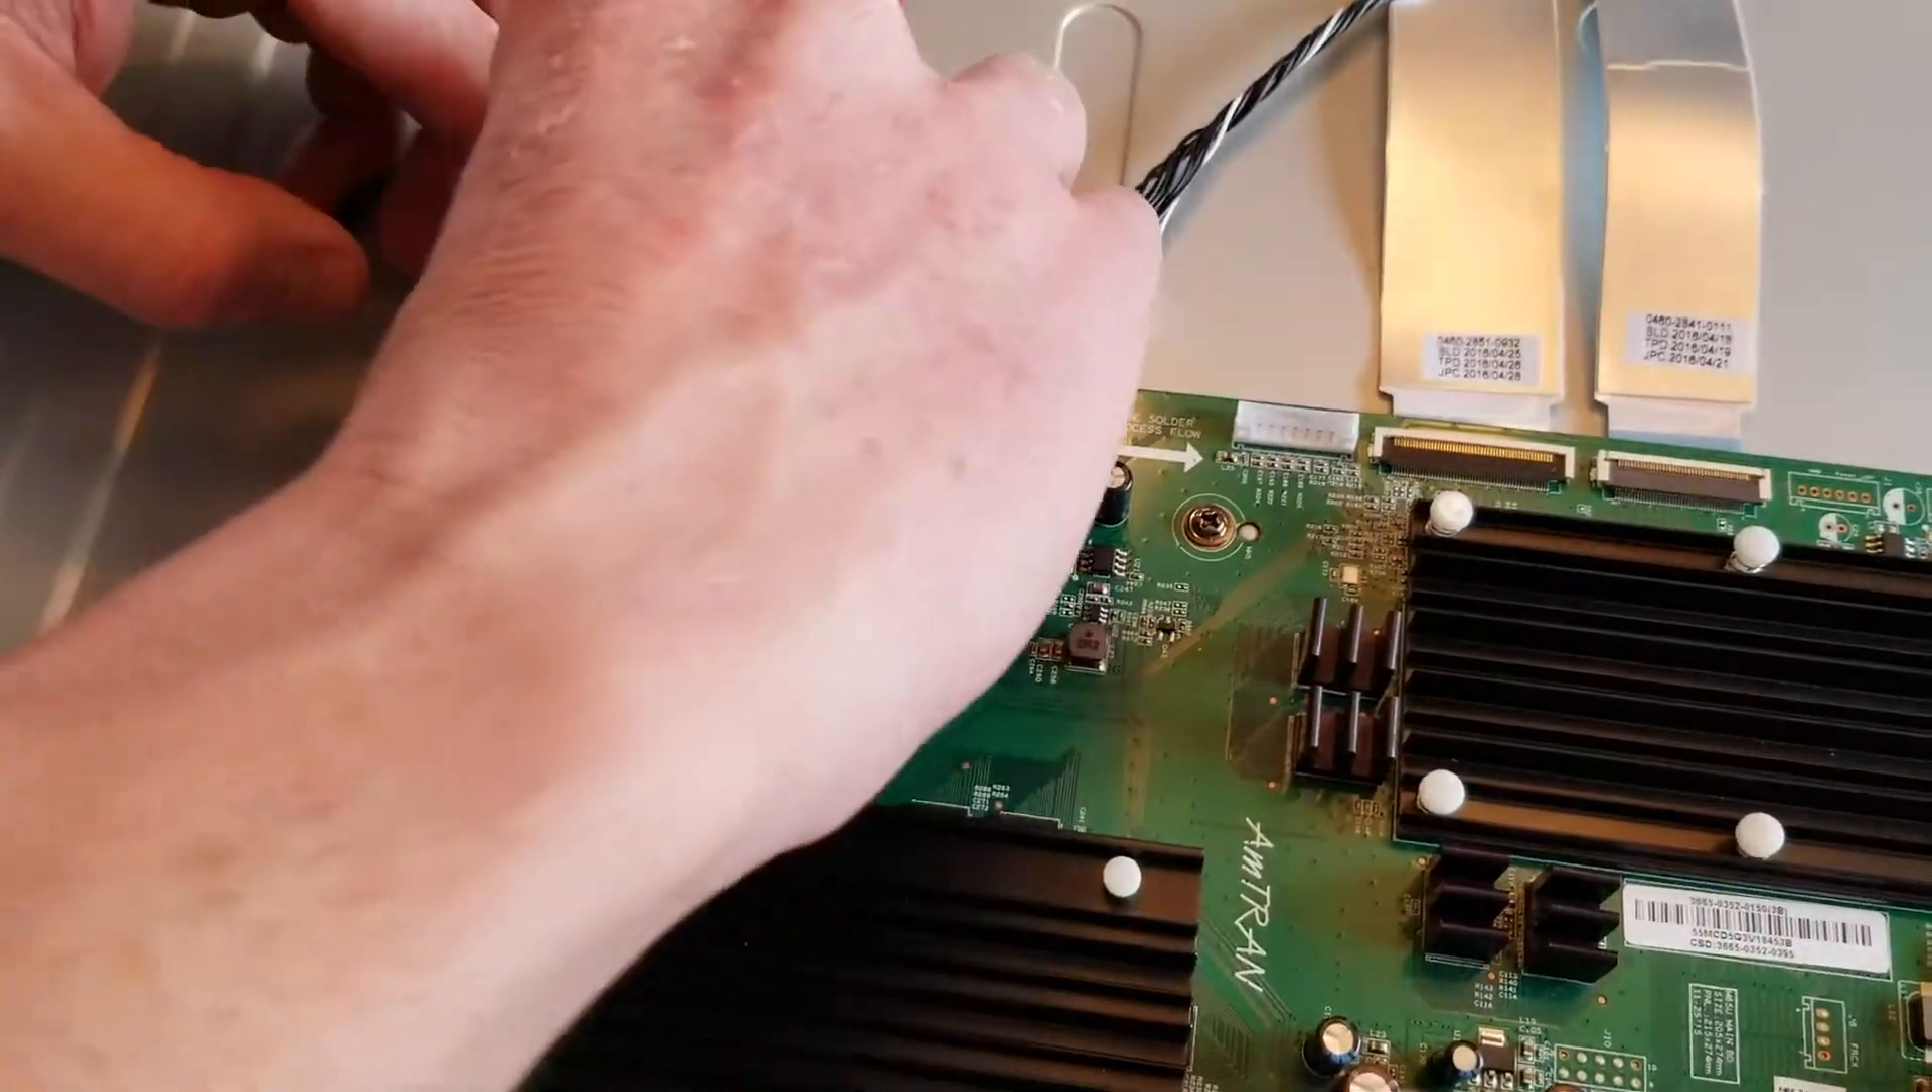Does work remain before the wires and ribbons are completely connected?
Yes.